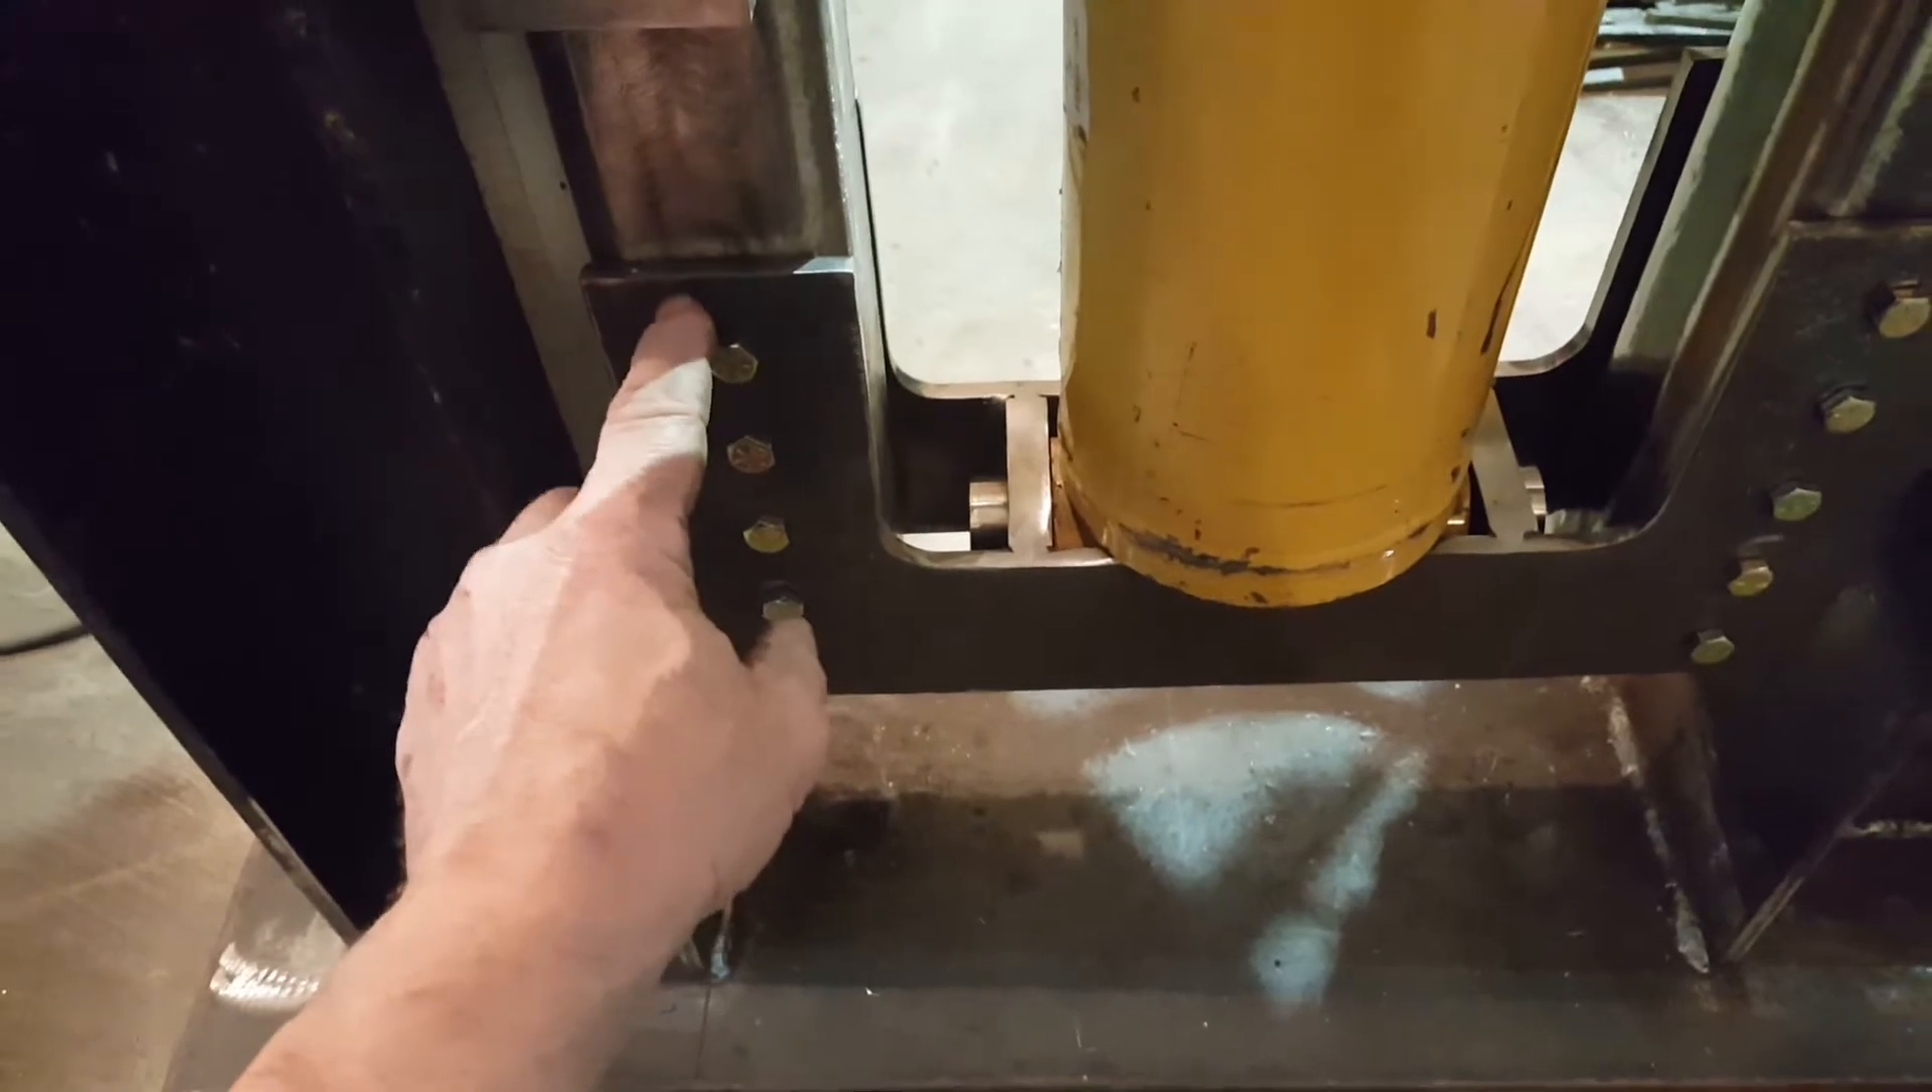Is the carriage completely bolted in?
Yes.